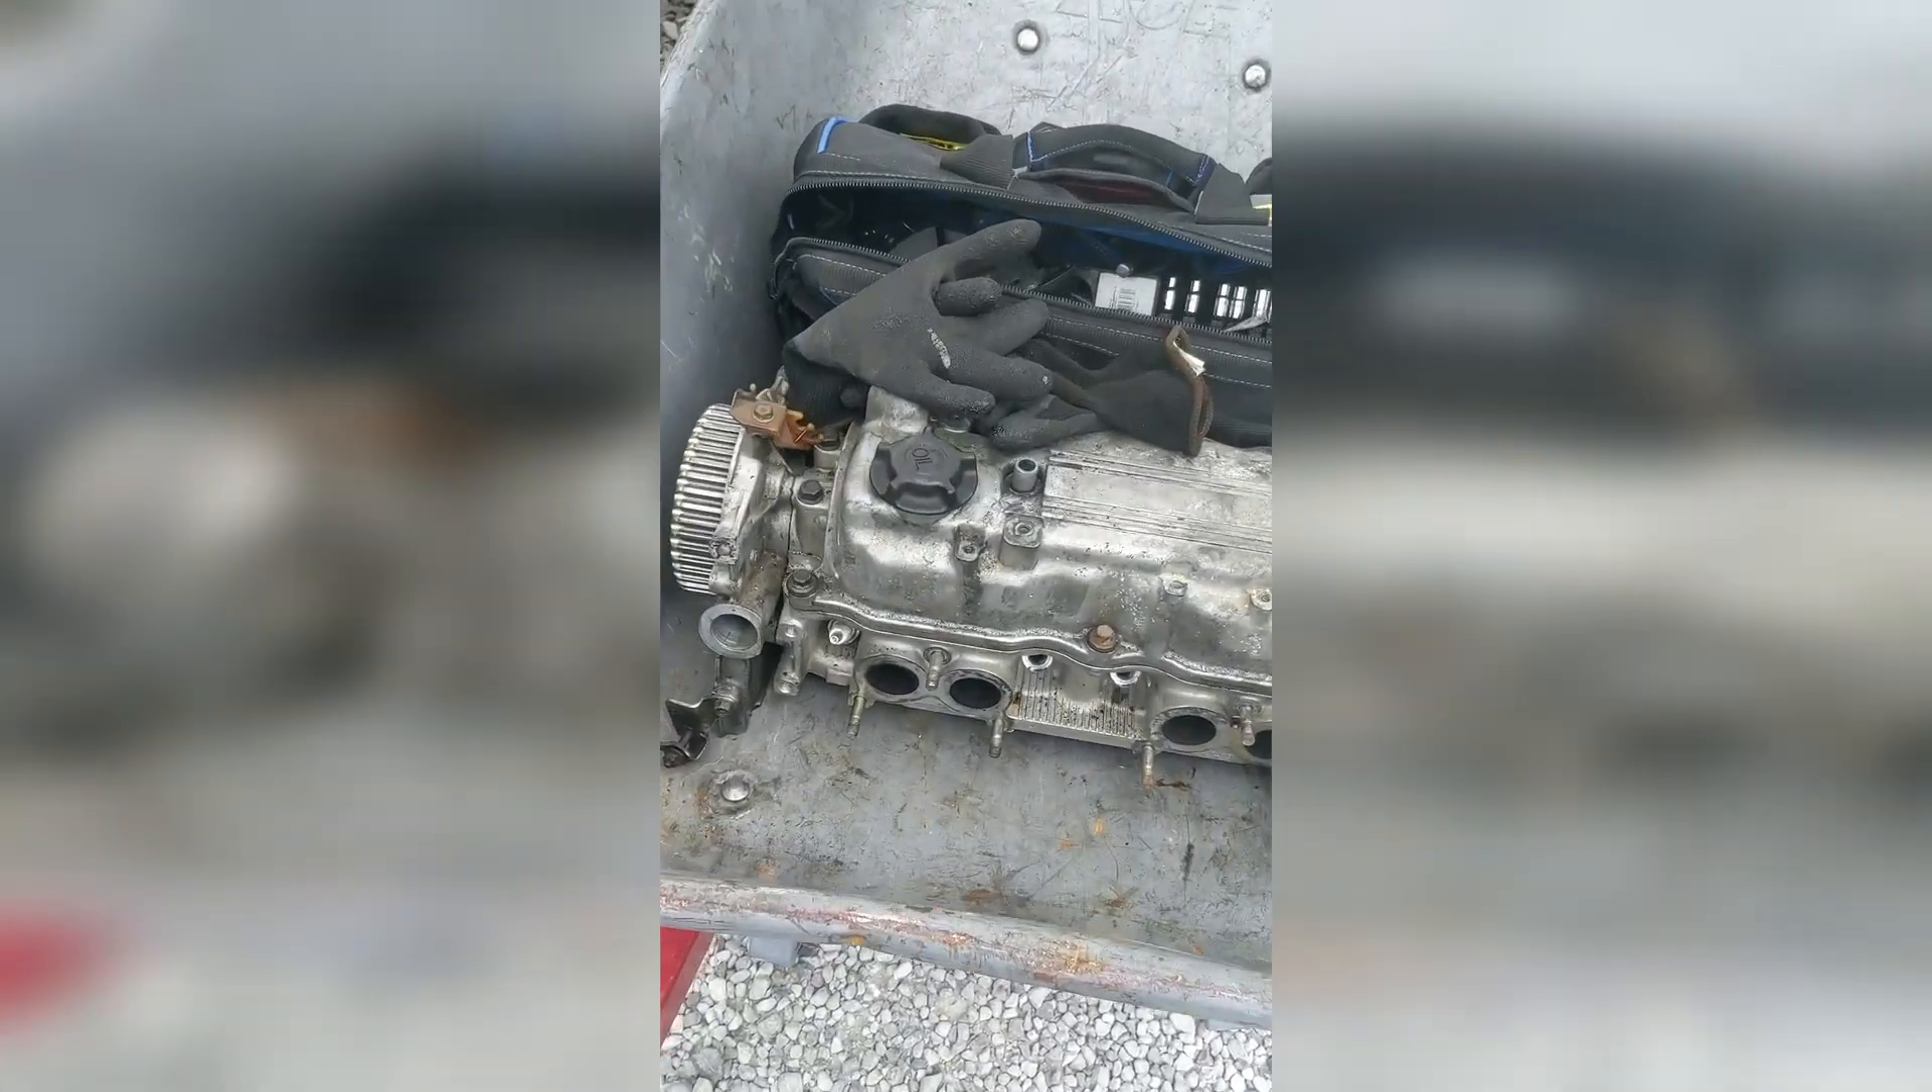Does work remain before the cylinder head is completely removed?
No.